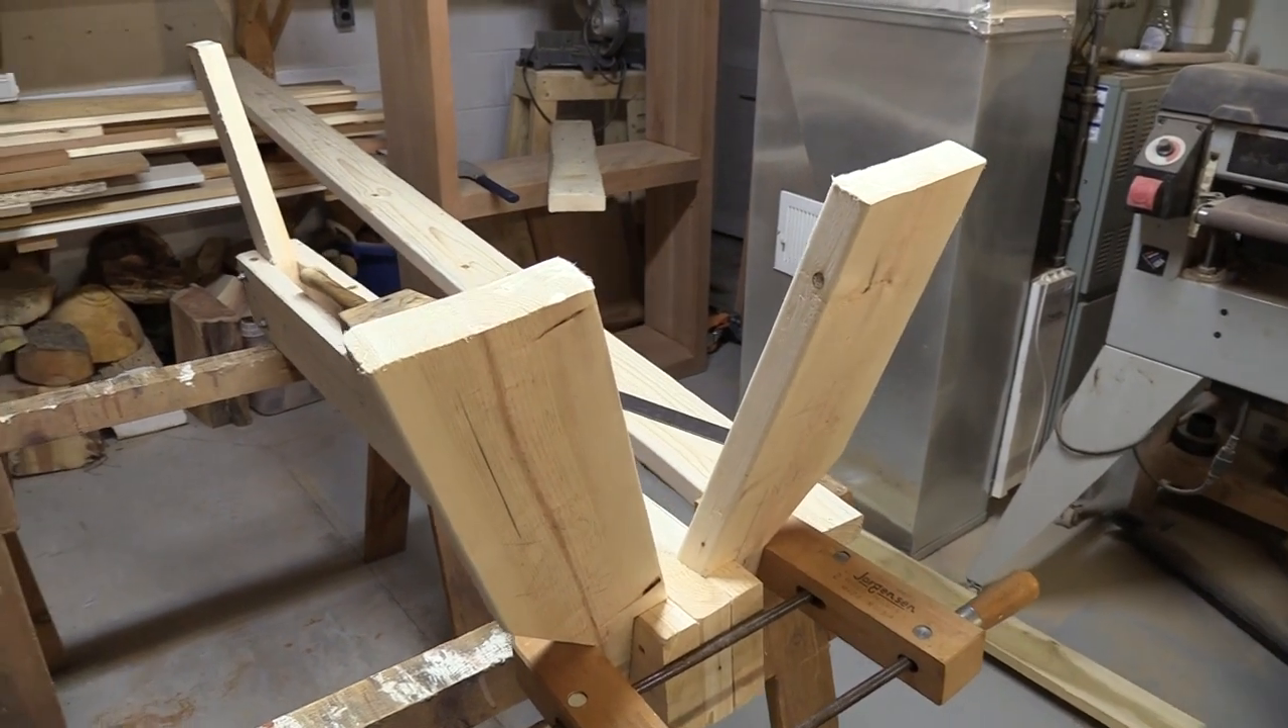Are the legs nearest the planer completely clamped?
Yes.